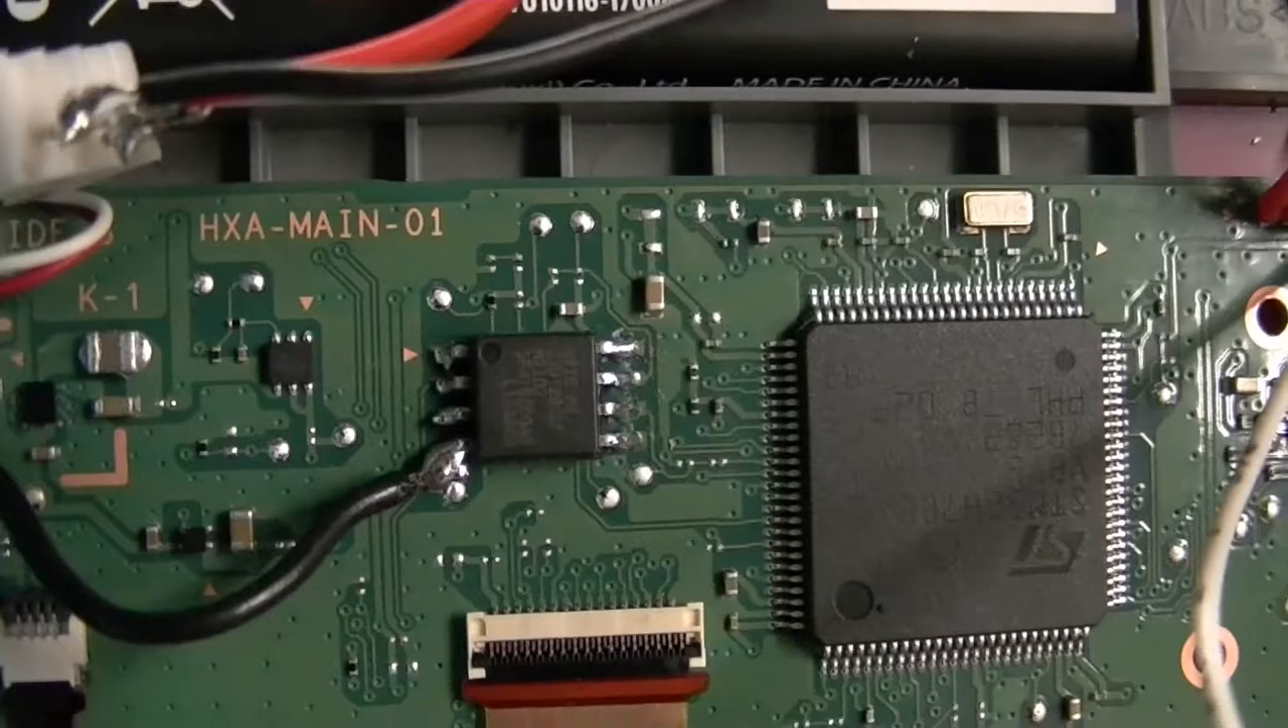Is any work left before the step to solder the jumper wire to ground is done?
No.